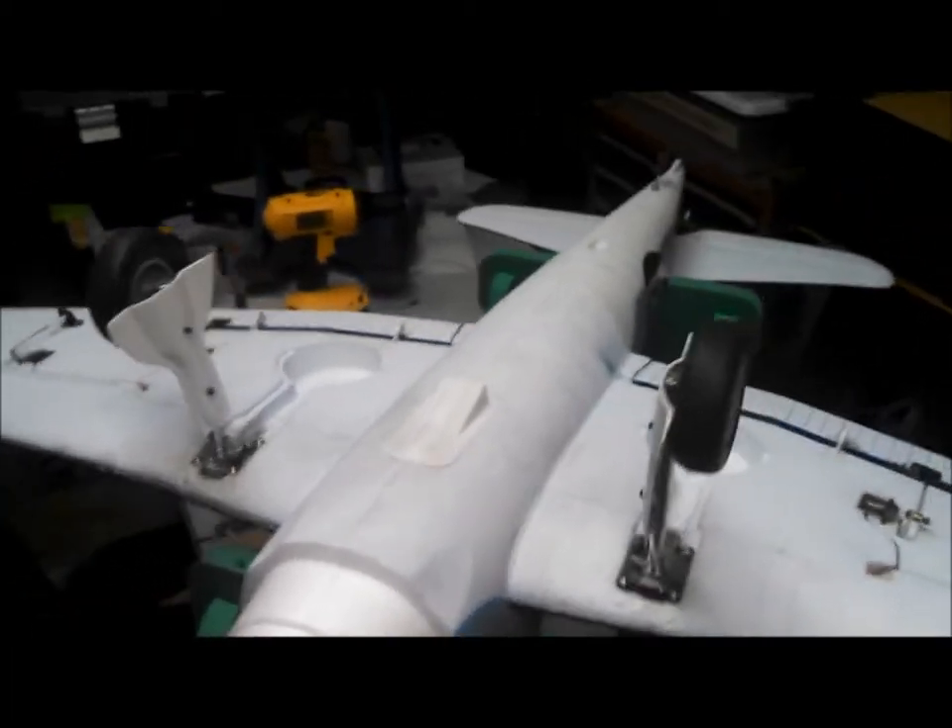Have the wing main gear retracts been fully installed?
Yes.